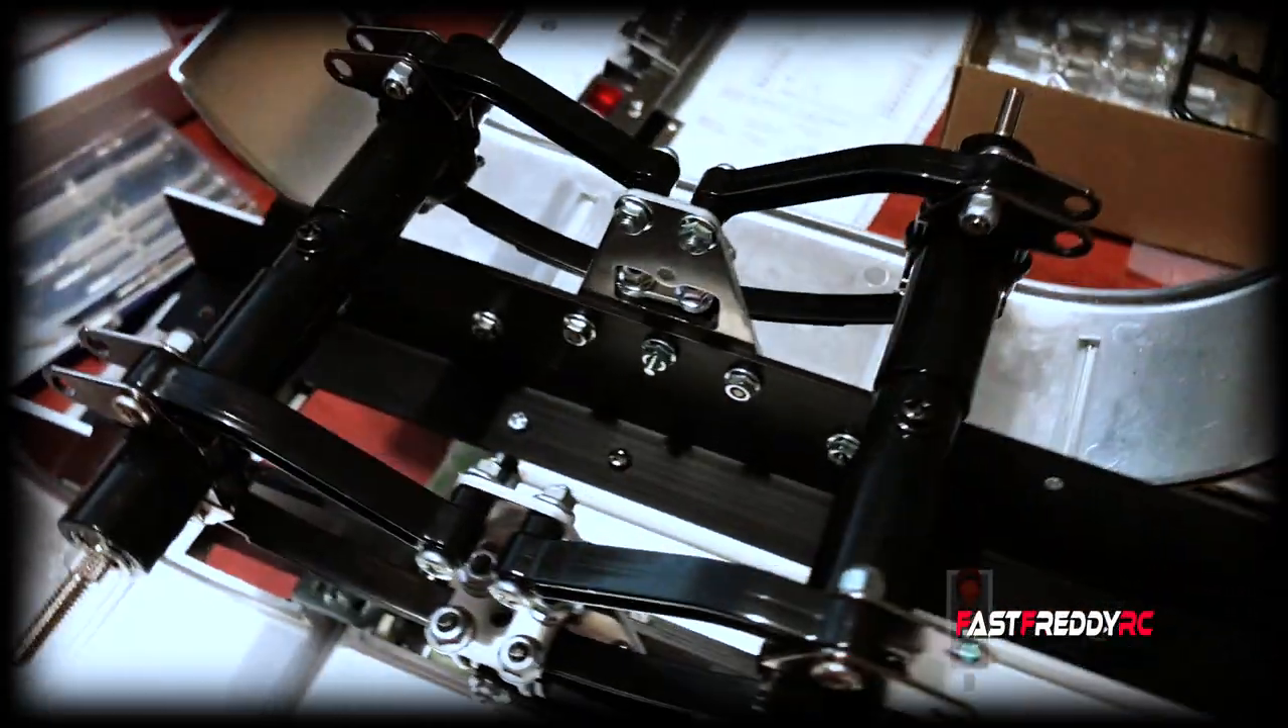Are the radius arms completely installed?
Yes.